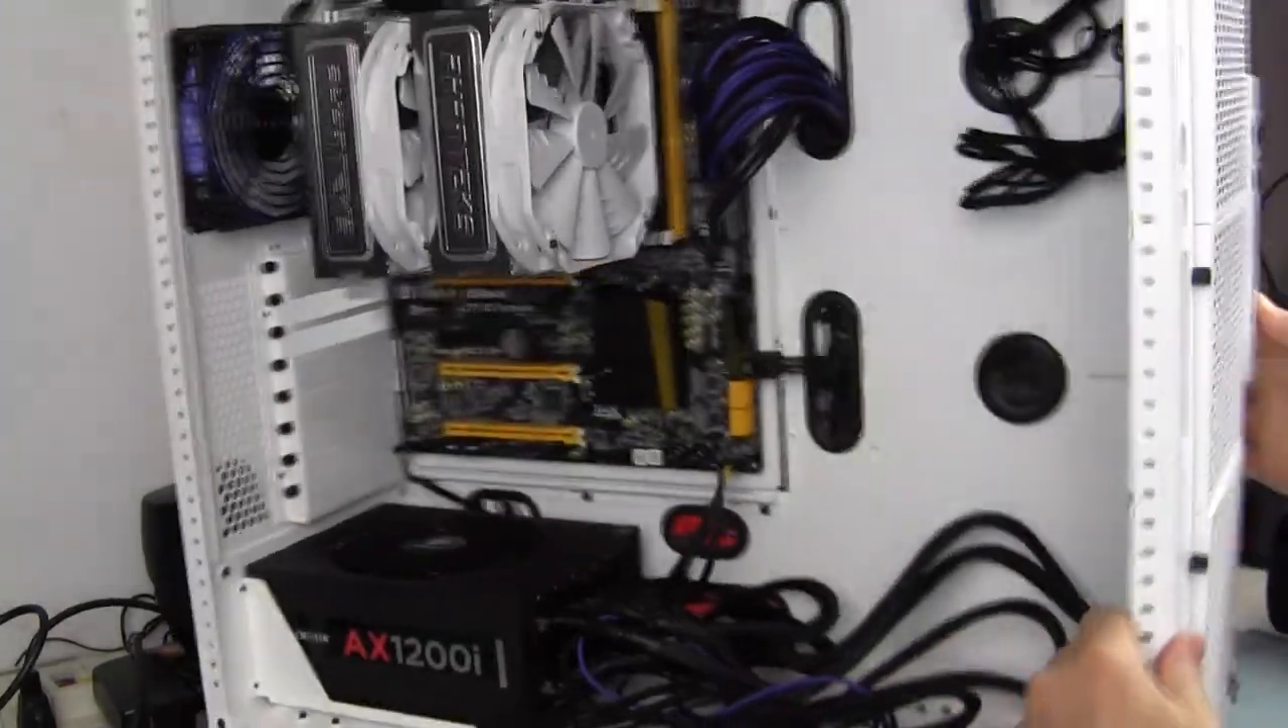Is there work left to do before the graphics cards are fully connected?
Yes.